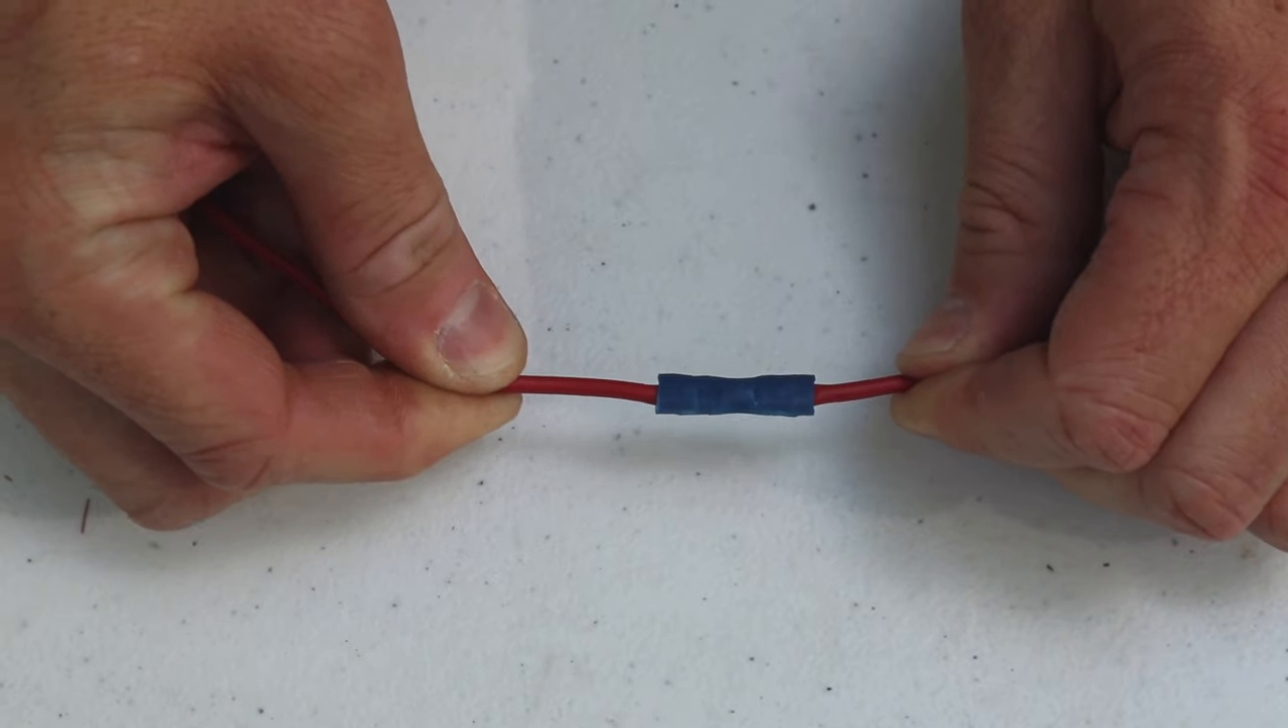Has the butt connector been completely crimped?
Yes.